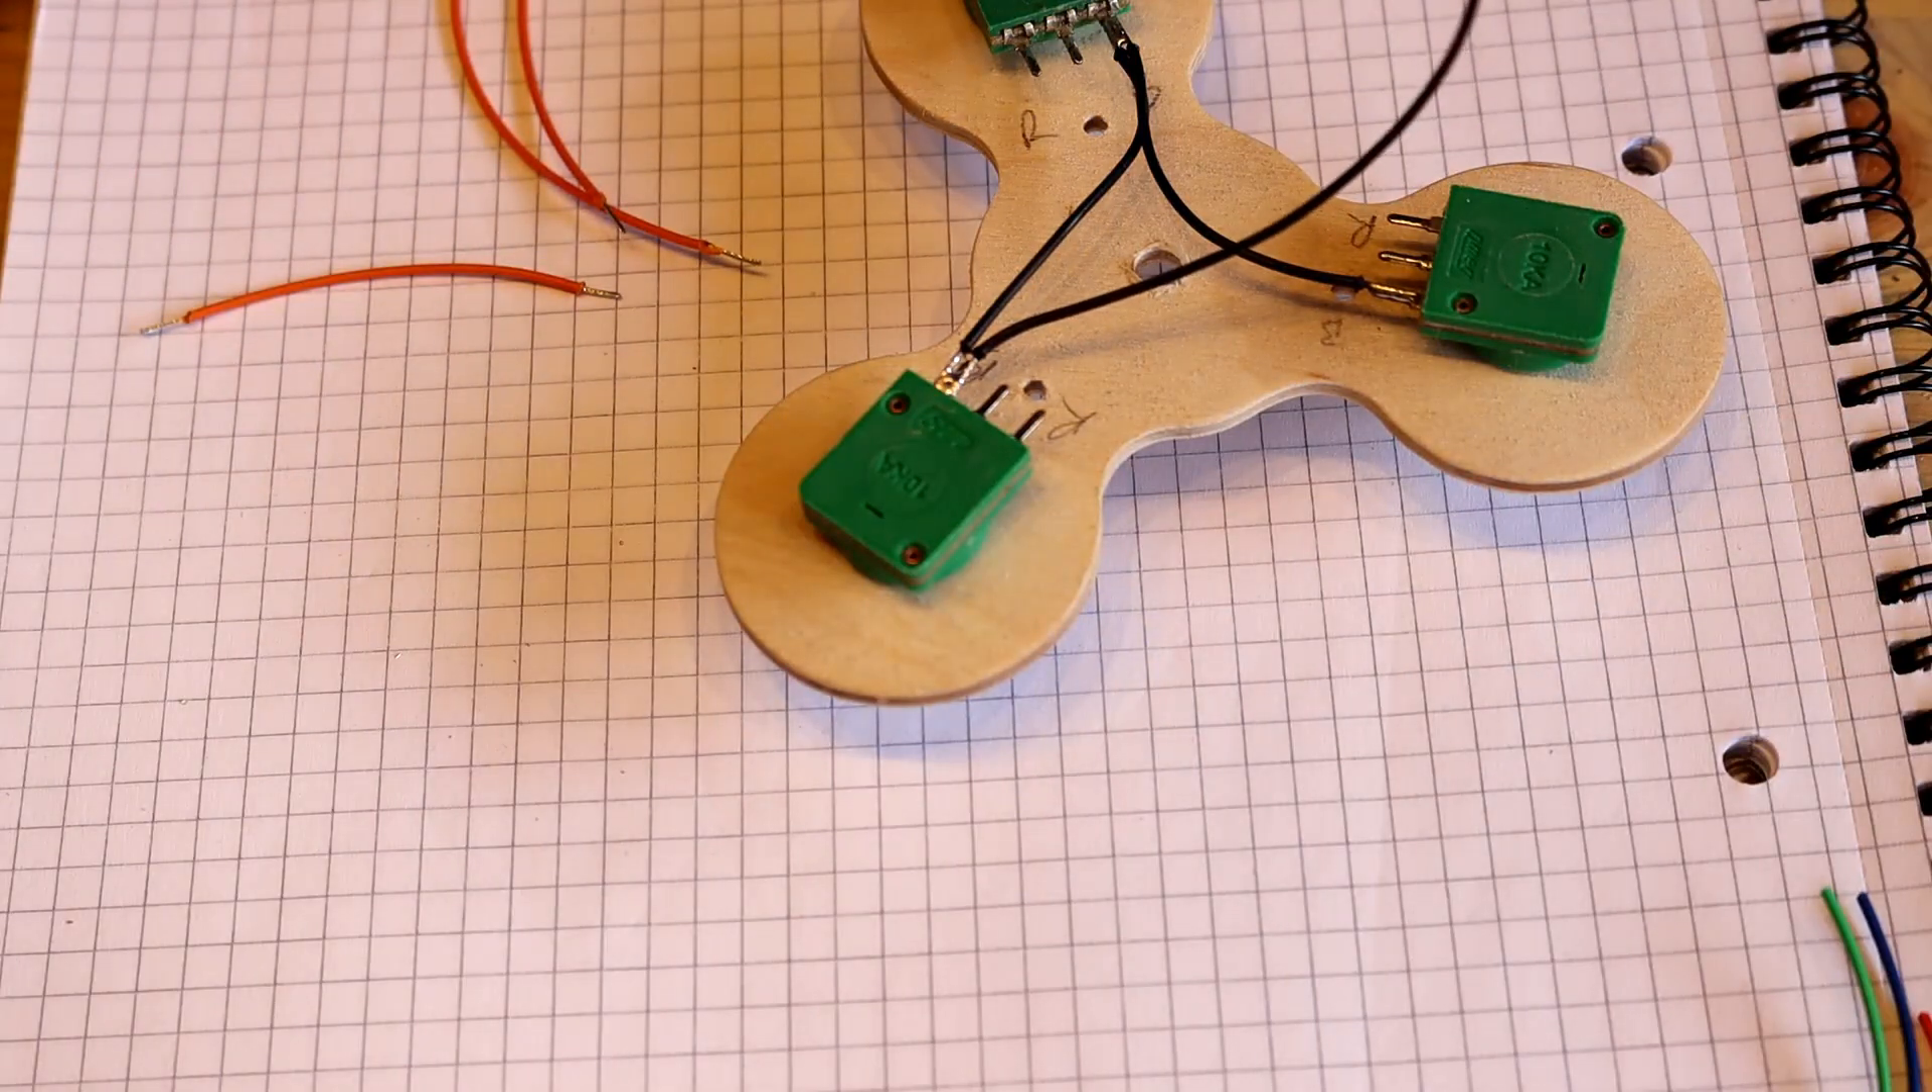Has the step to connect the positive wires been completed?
No.